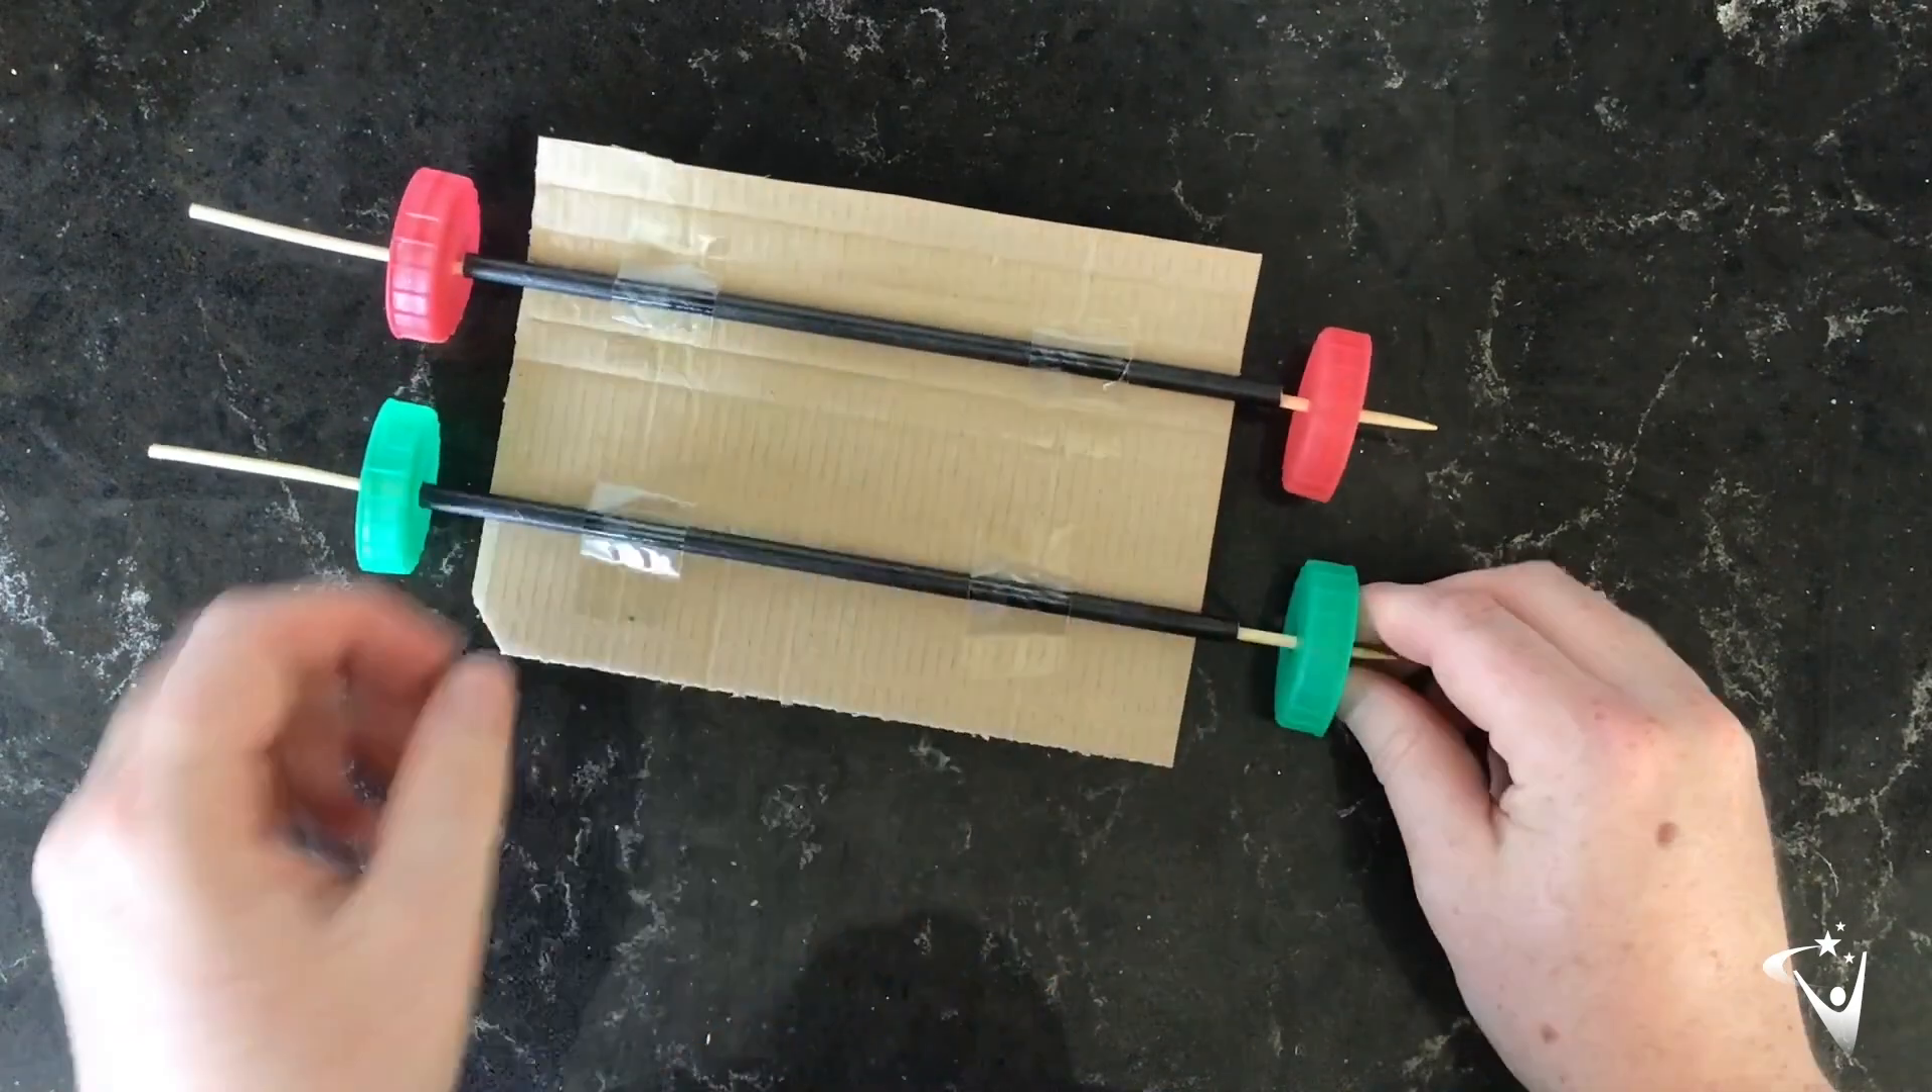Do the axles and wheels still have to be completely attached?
No.